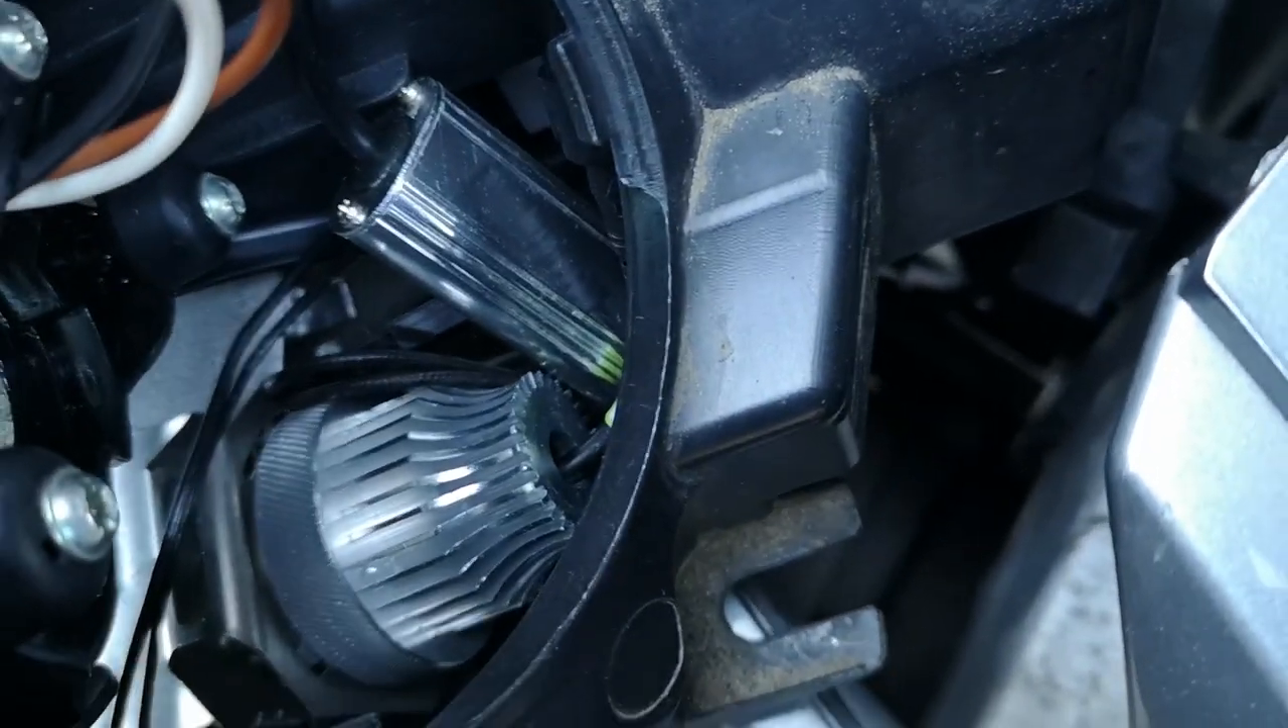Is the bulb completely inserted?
Yes.